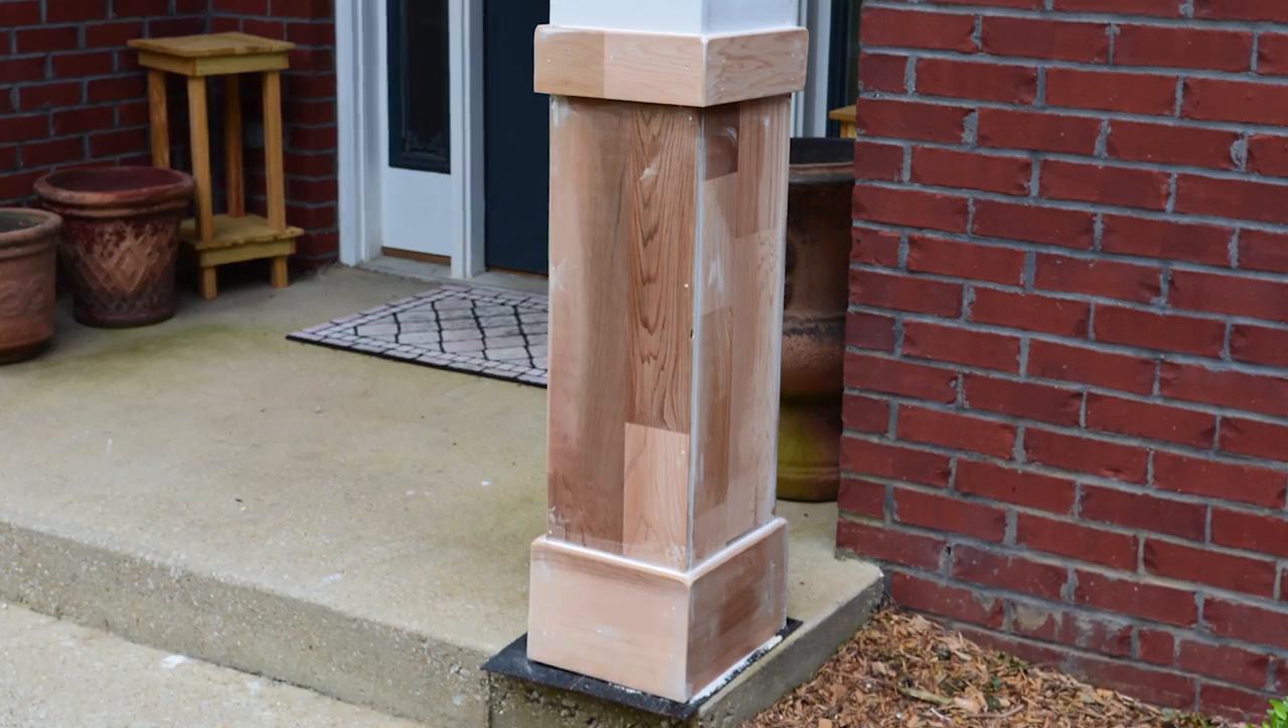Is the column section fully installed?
Yes.